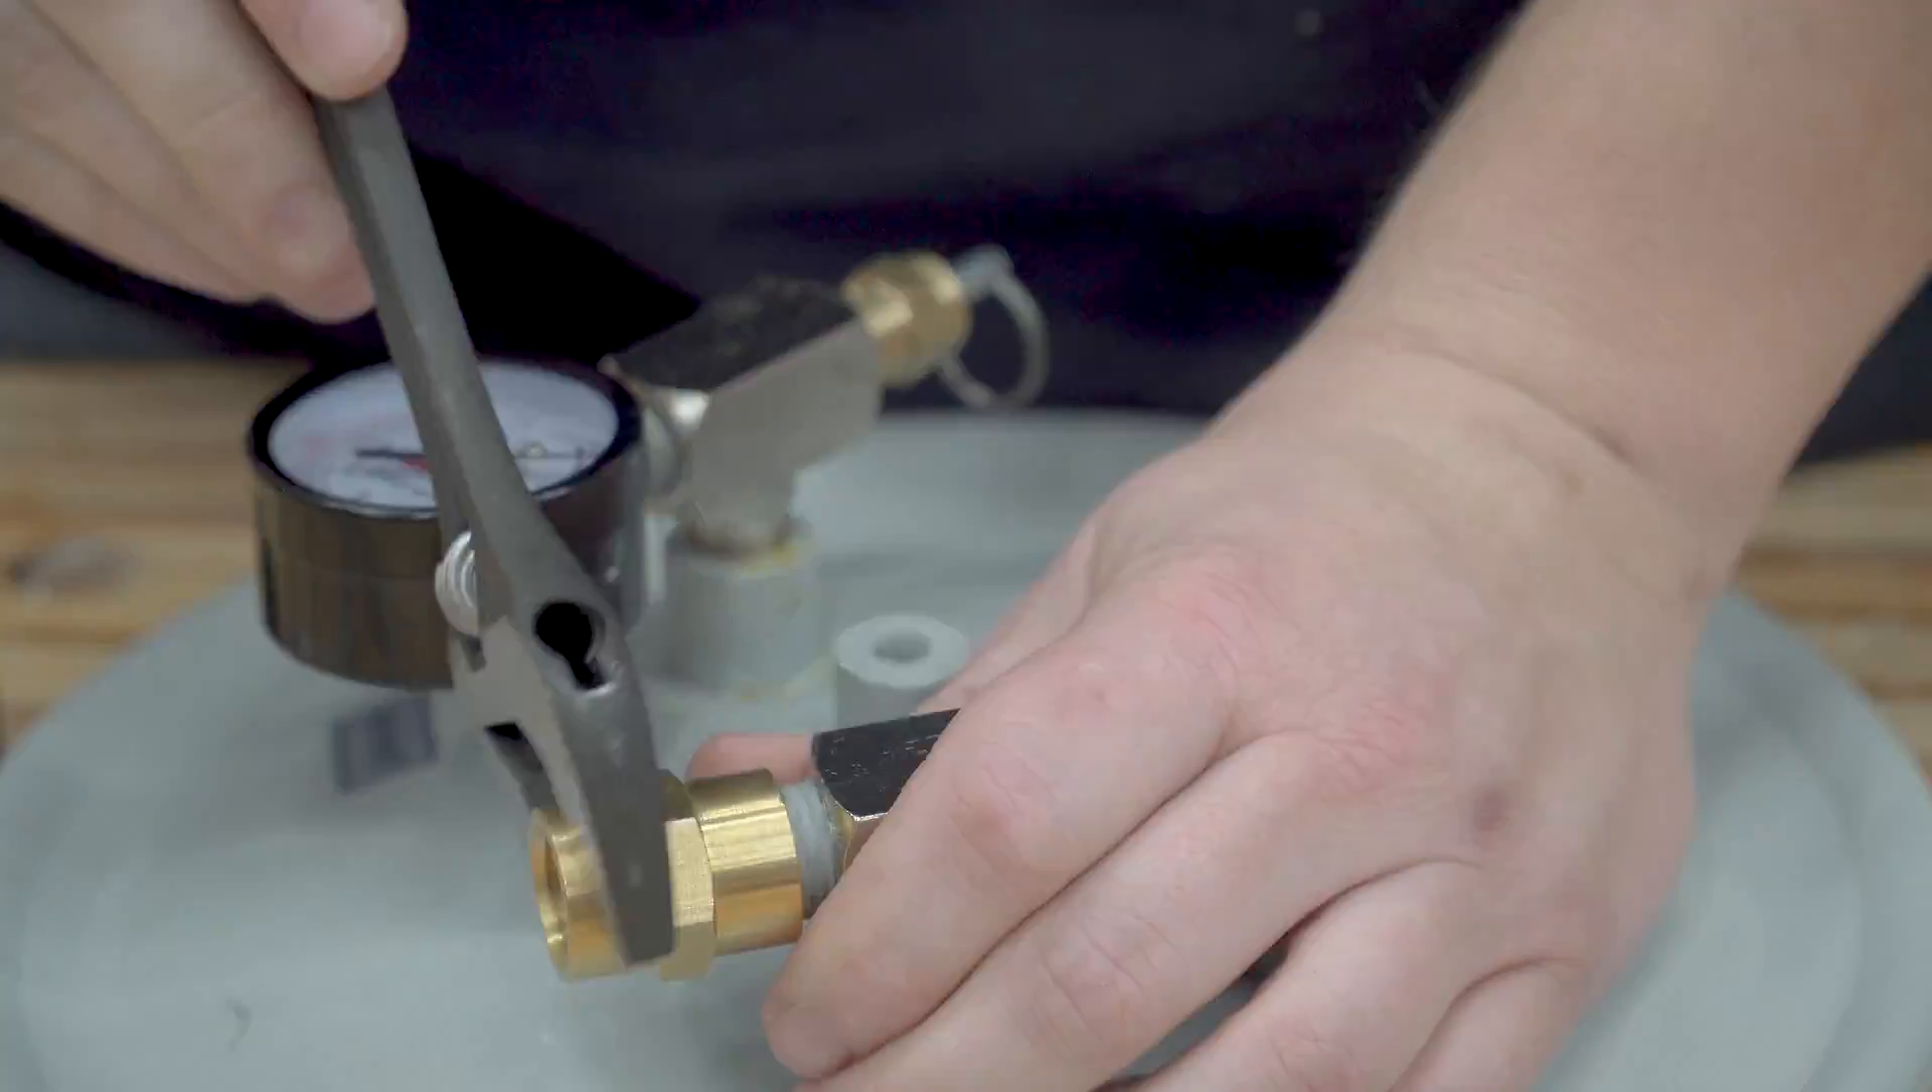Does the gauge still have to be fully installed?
No.